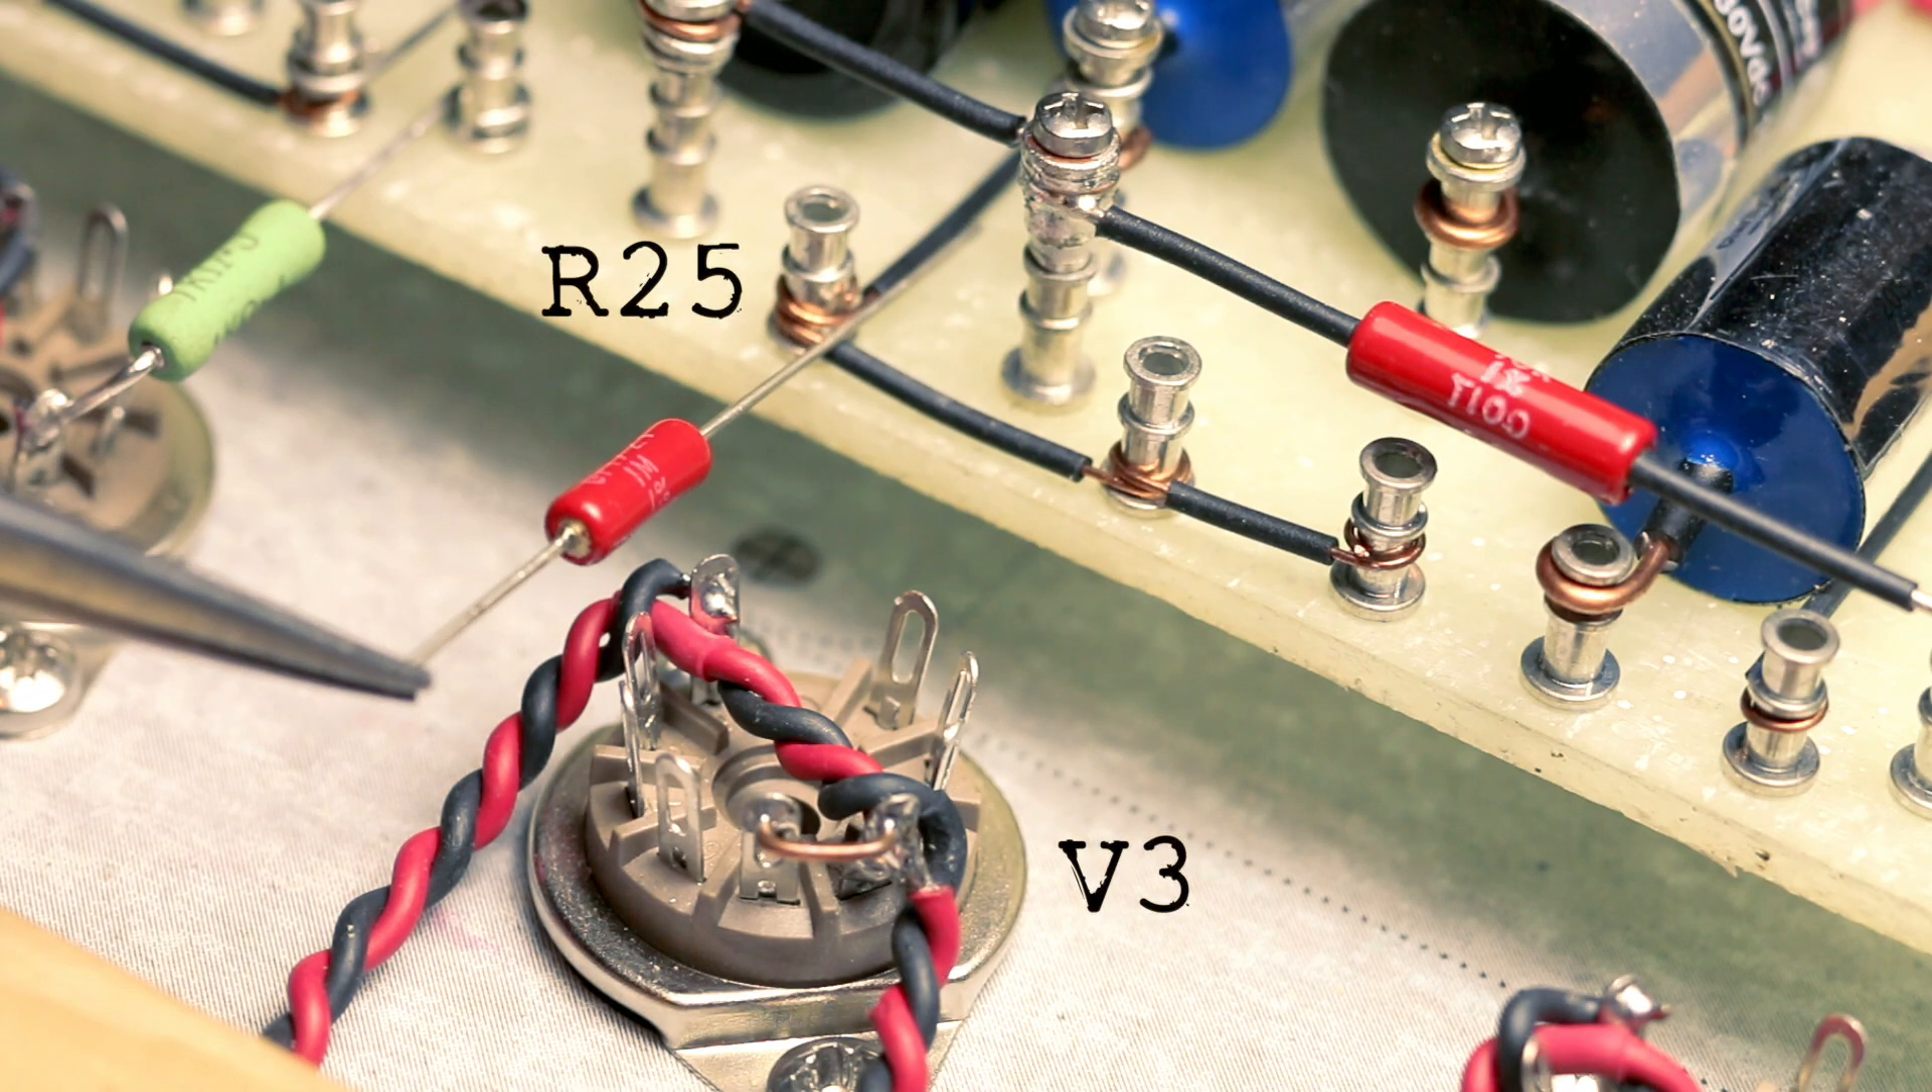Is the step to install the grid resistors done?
No.